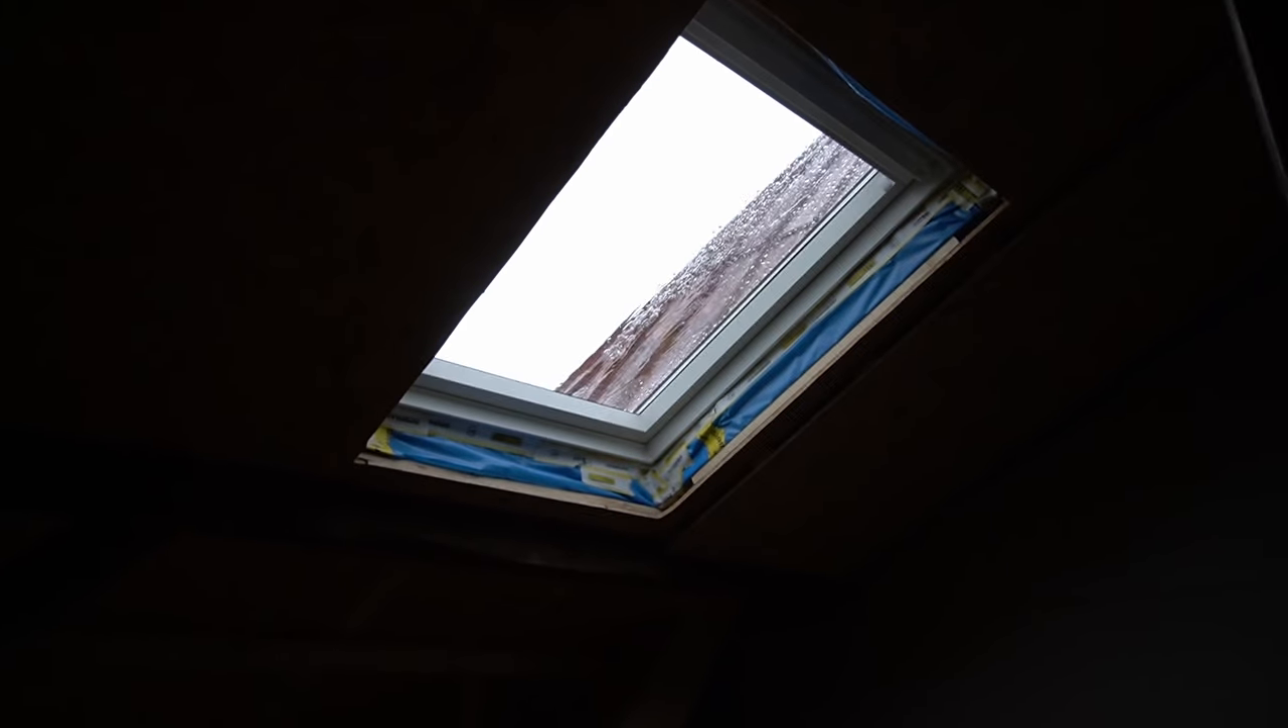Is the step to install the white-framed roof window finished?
Yes.